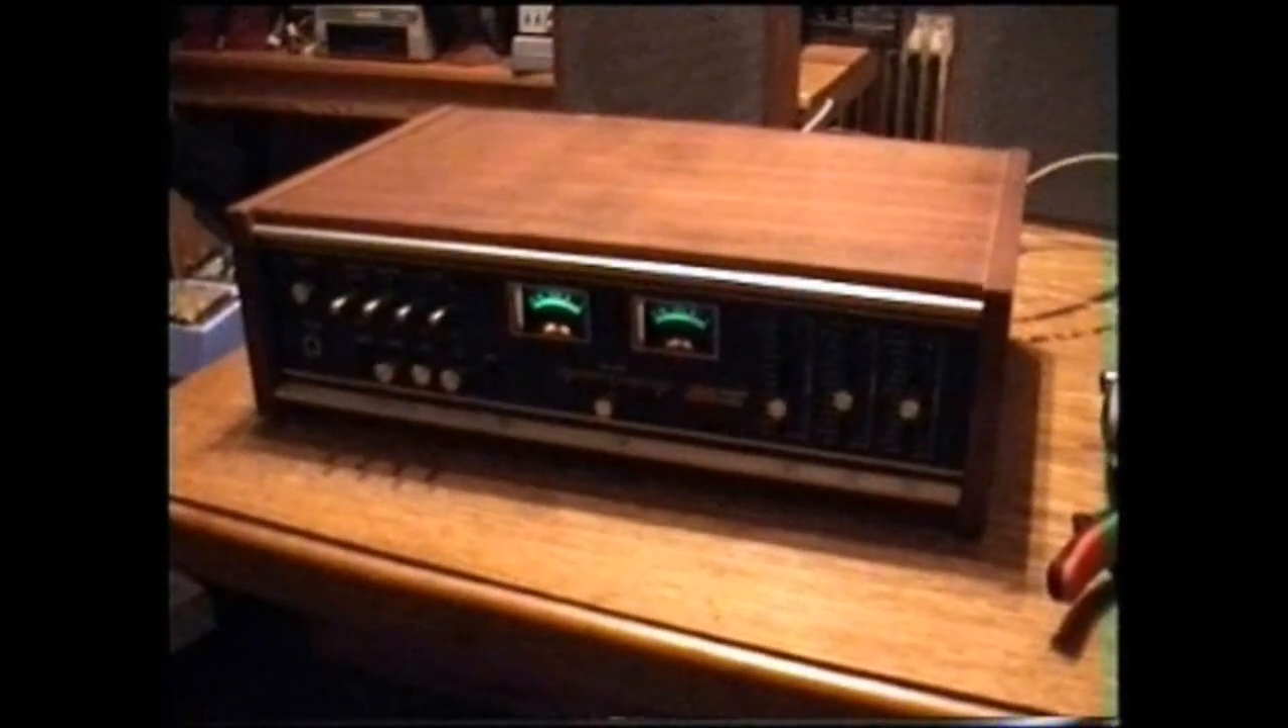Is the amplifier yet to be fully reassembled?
No.